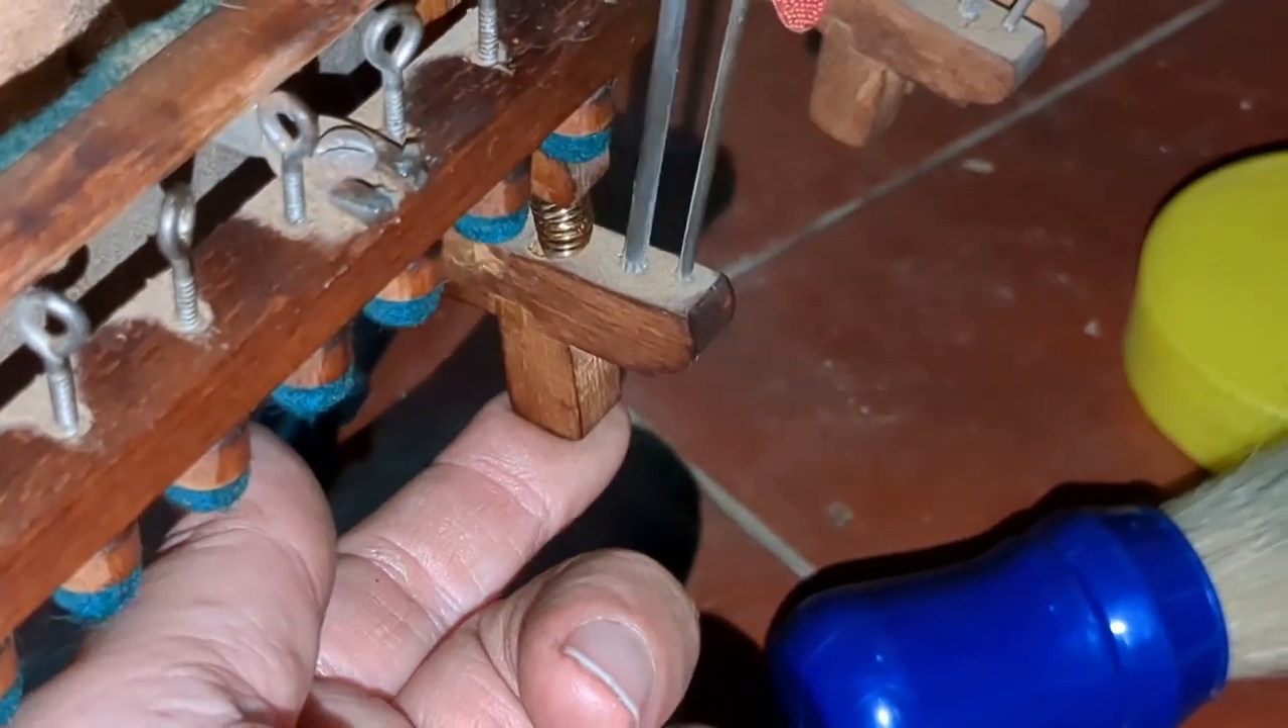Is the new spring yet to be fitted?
No.